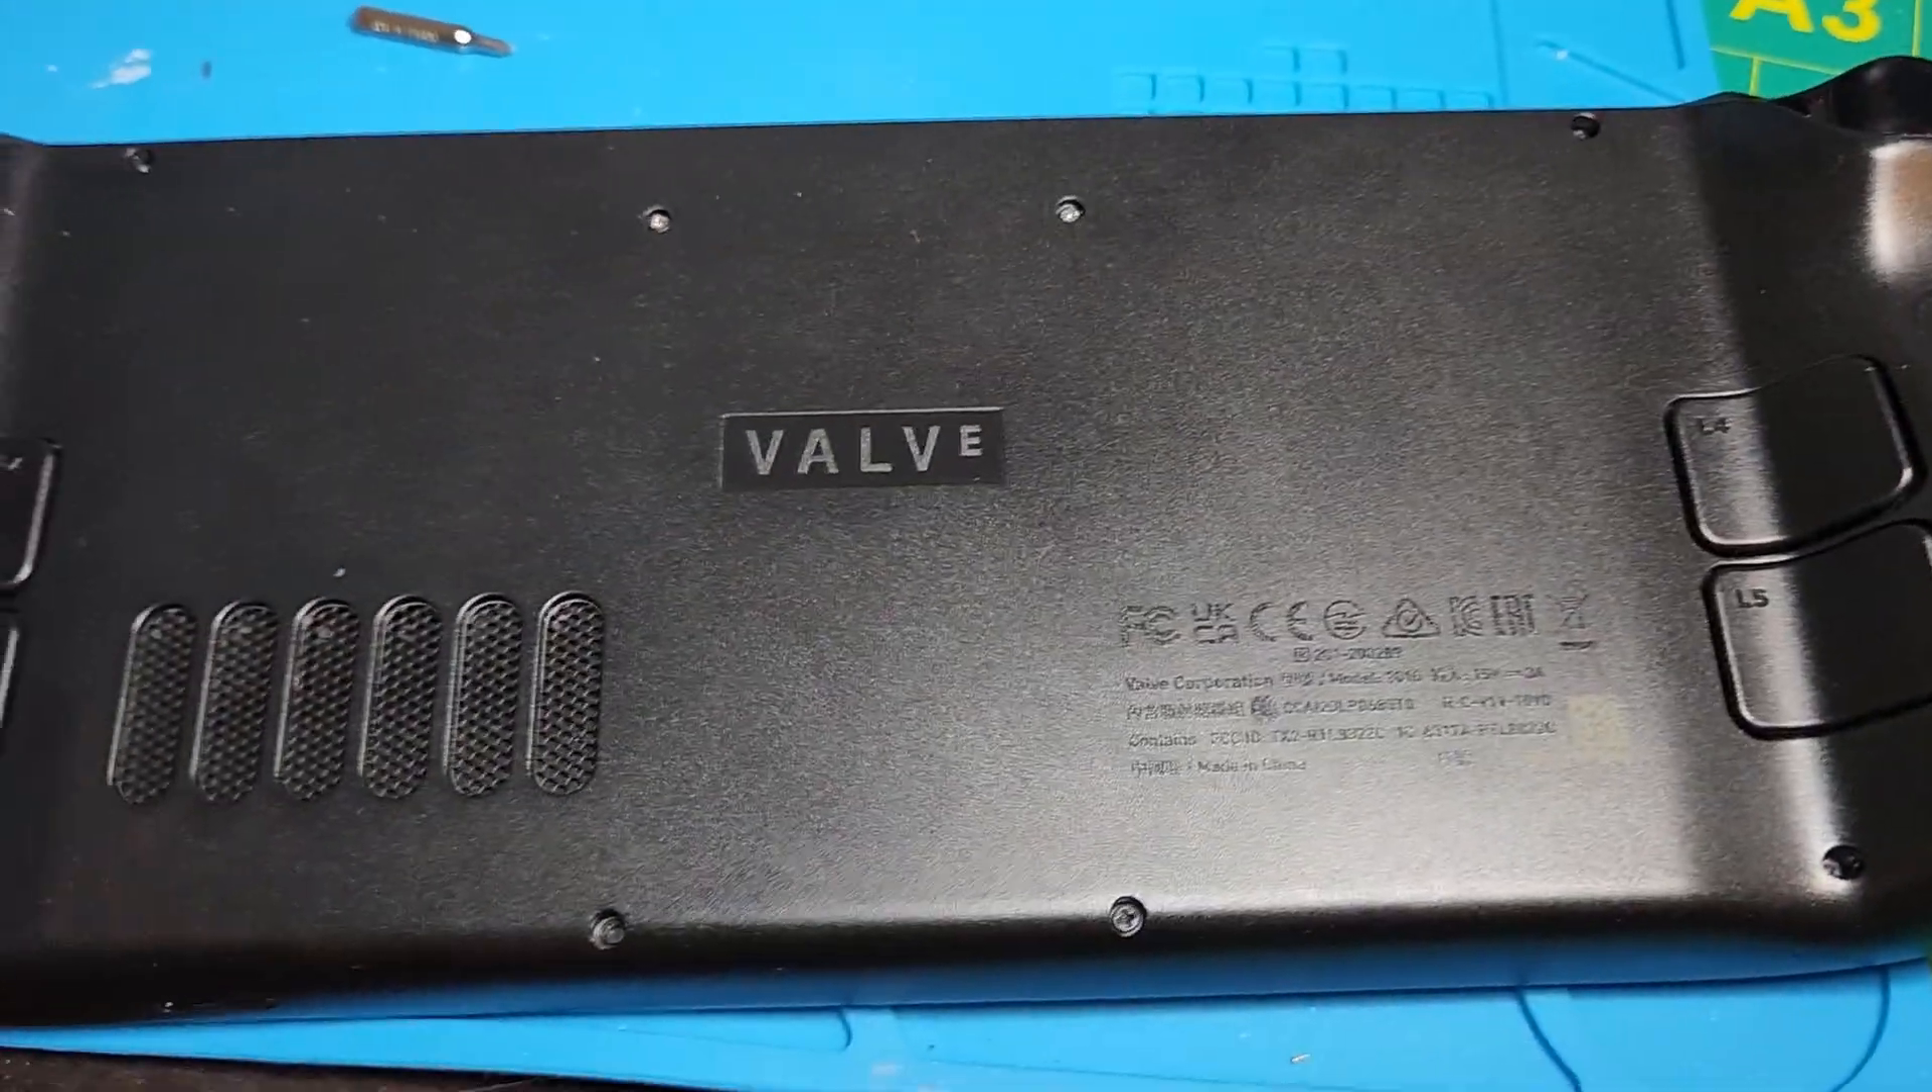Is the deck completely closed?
Yes.